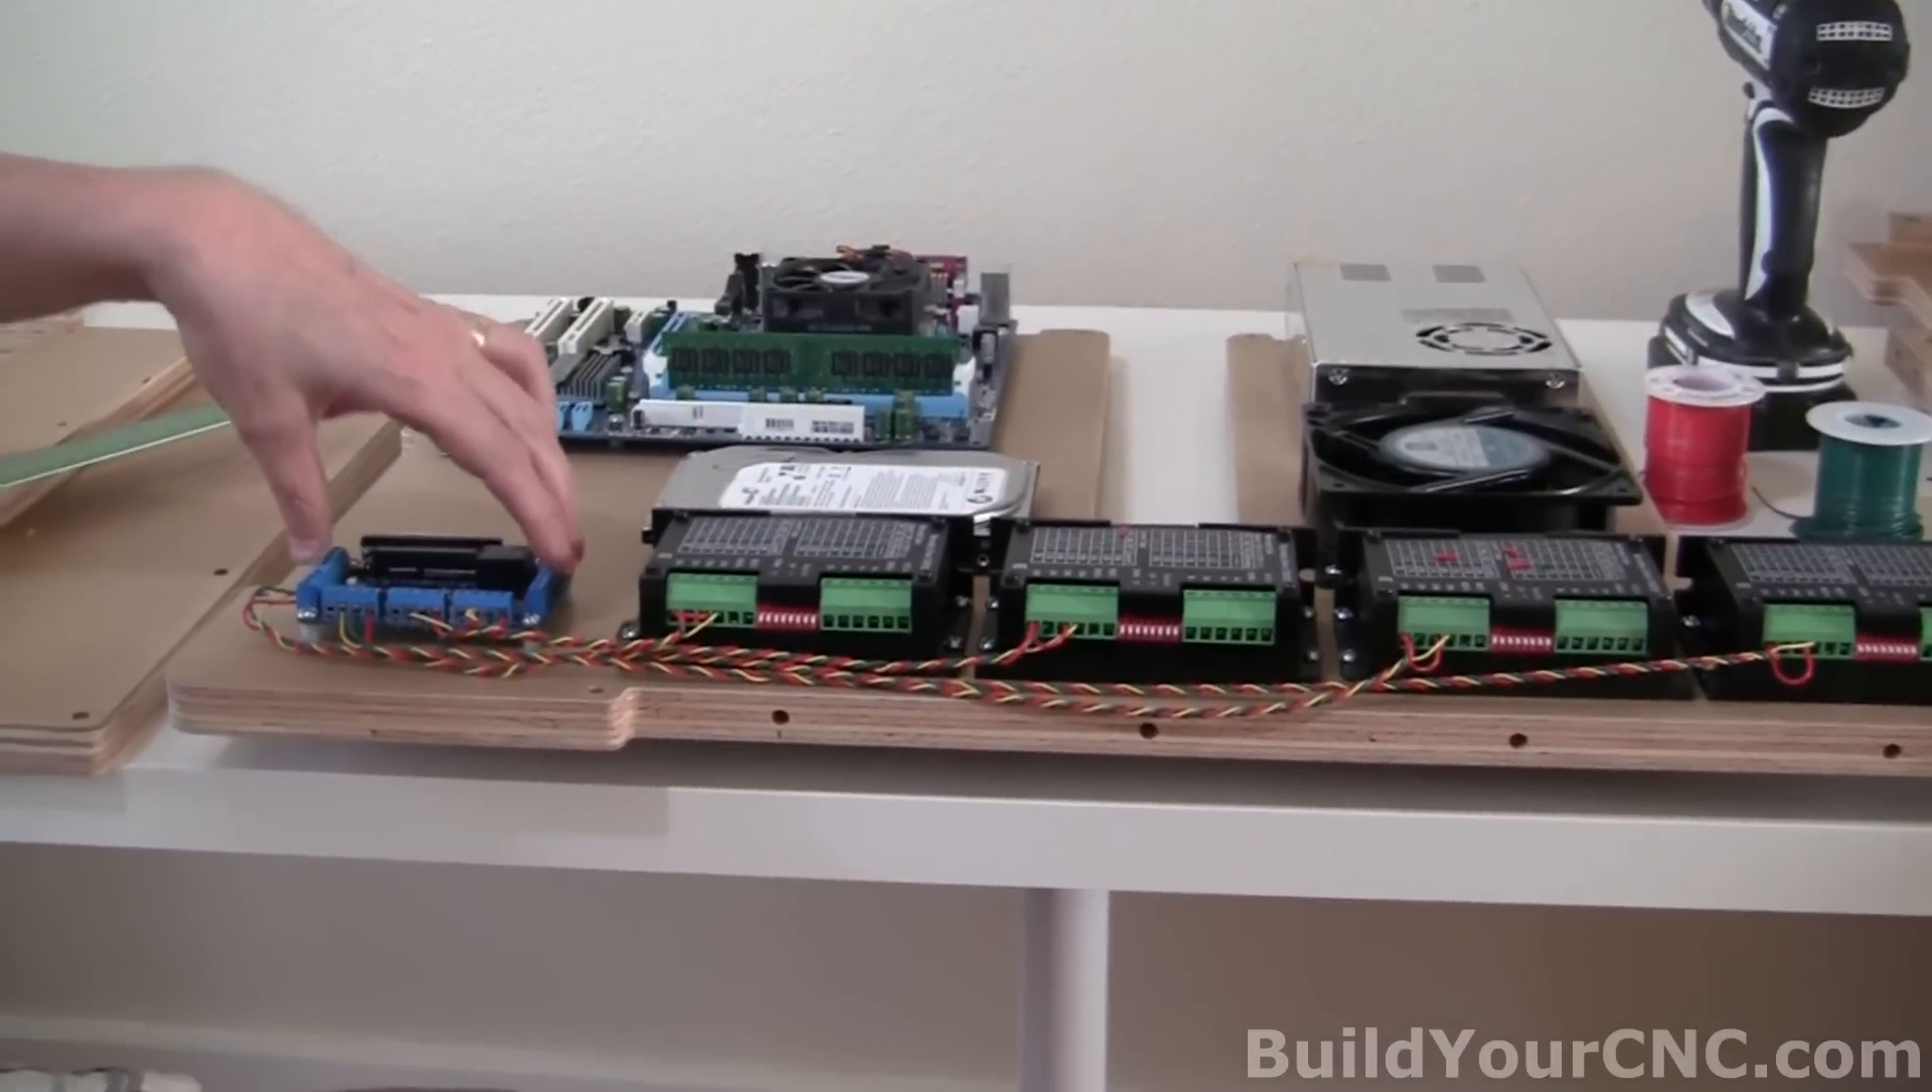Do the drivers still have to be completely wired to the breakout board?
No.